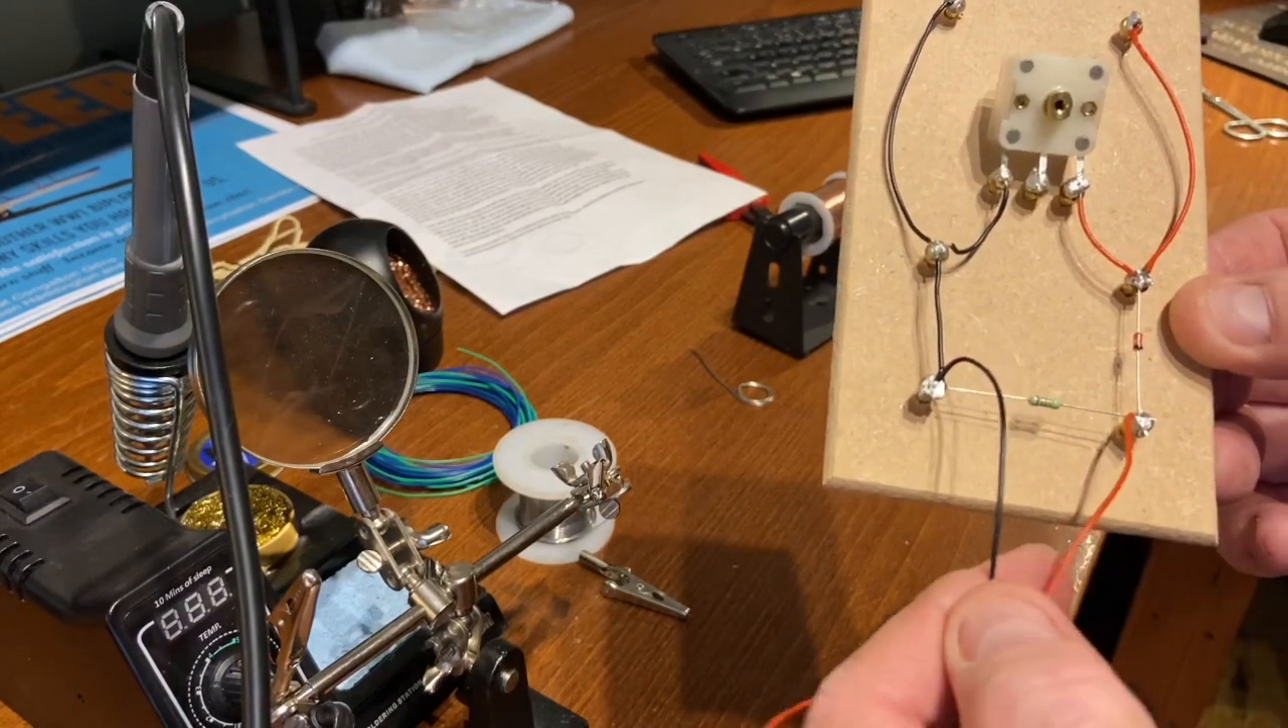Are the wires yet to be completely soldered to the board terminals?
No.